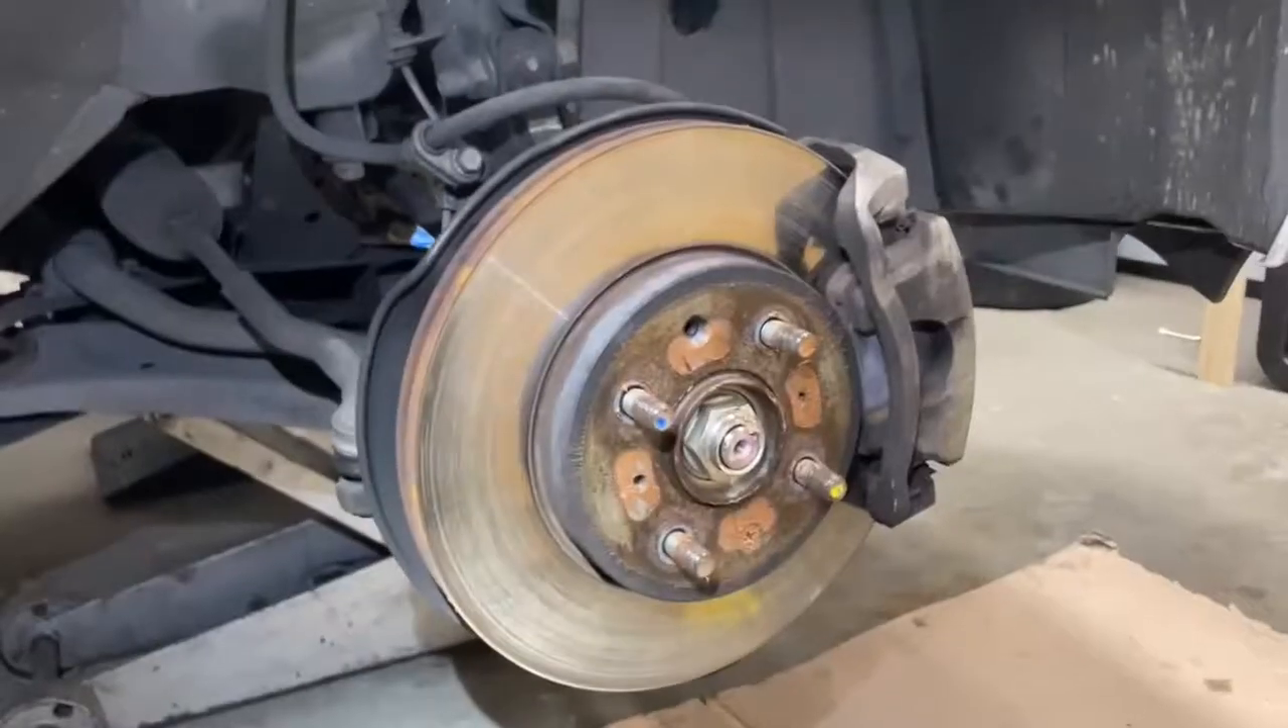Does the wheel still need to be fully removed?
No.